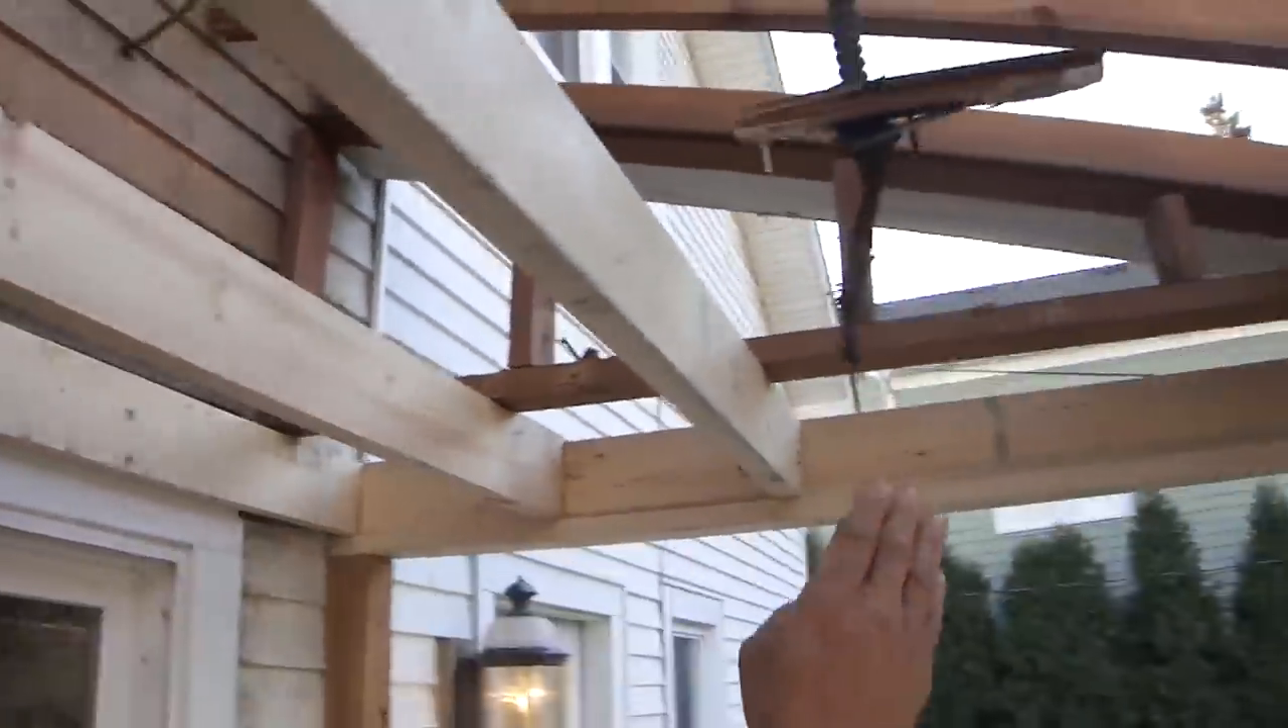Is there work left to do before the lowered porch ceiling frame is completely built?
Yes.